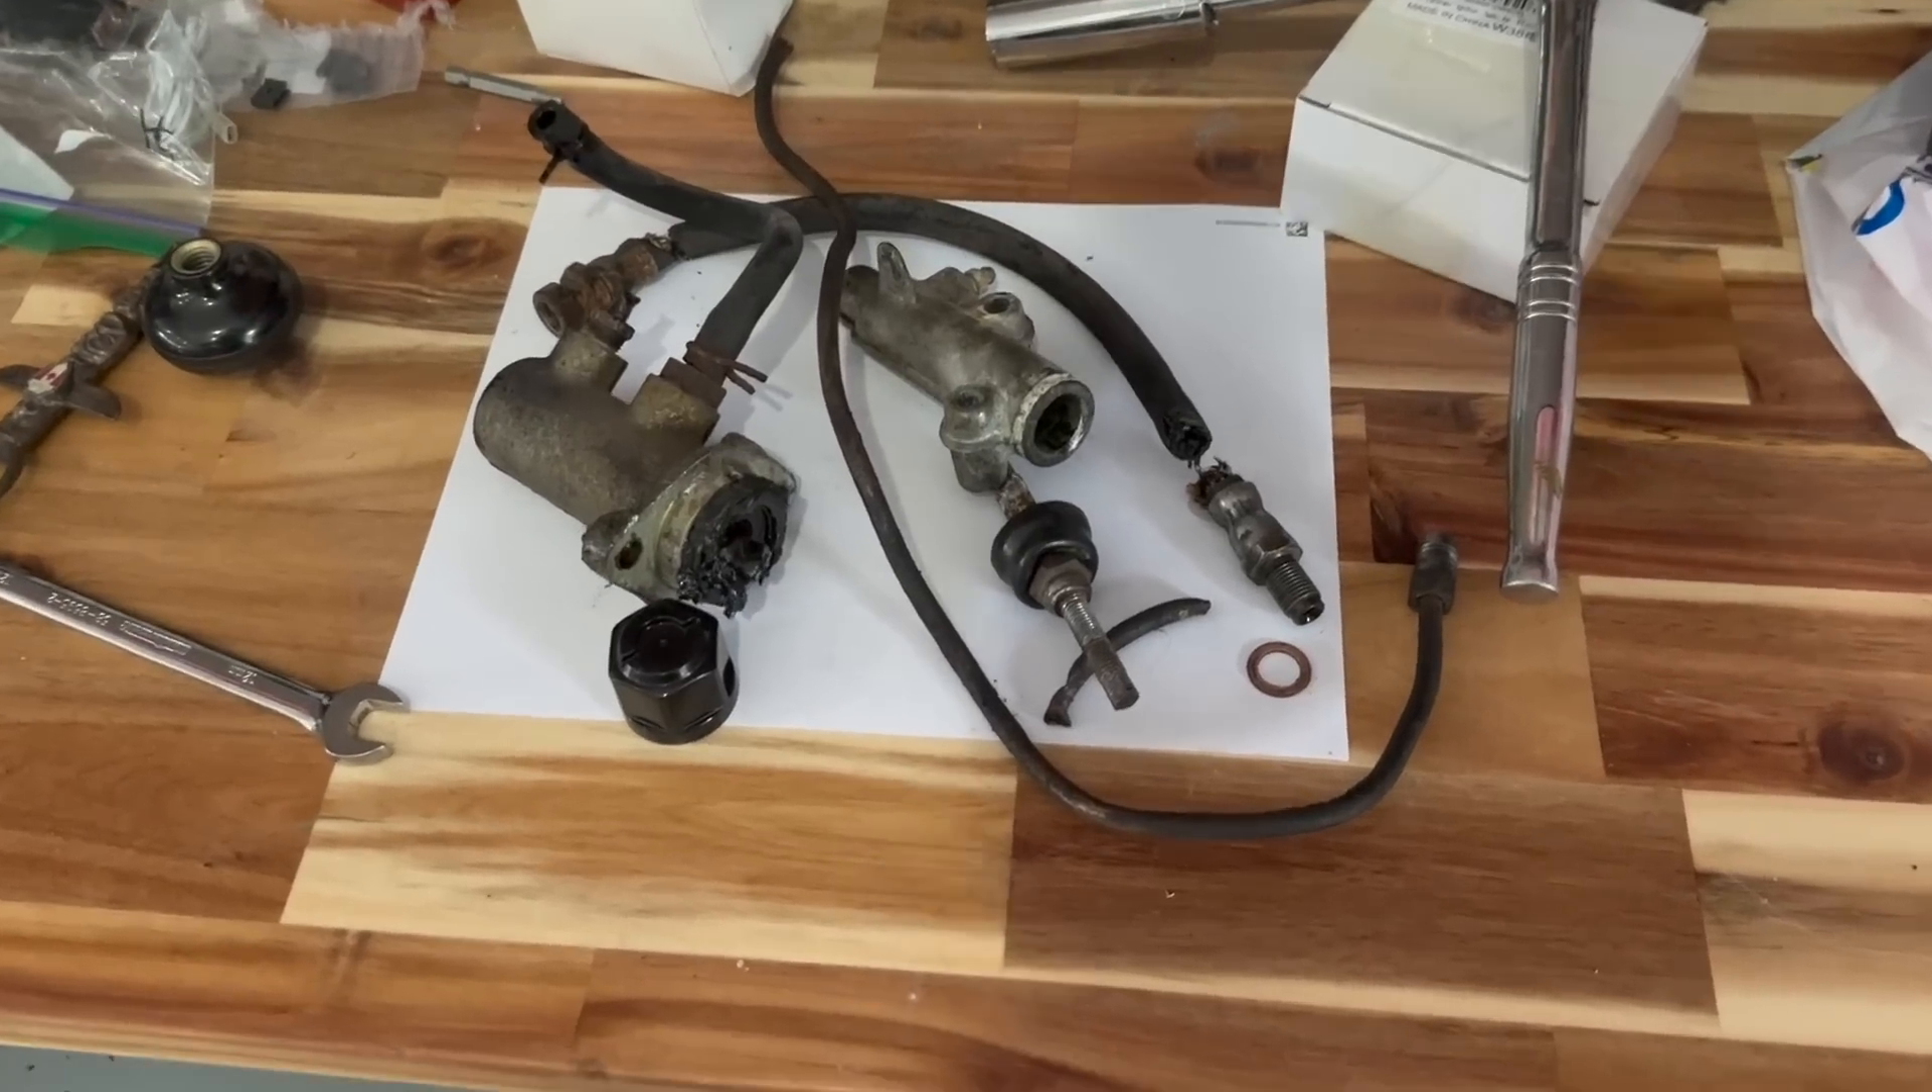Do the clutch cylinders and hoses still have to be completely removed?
No.